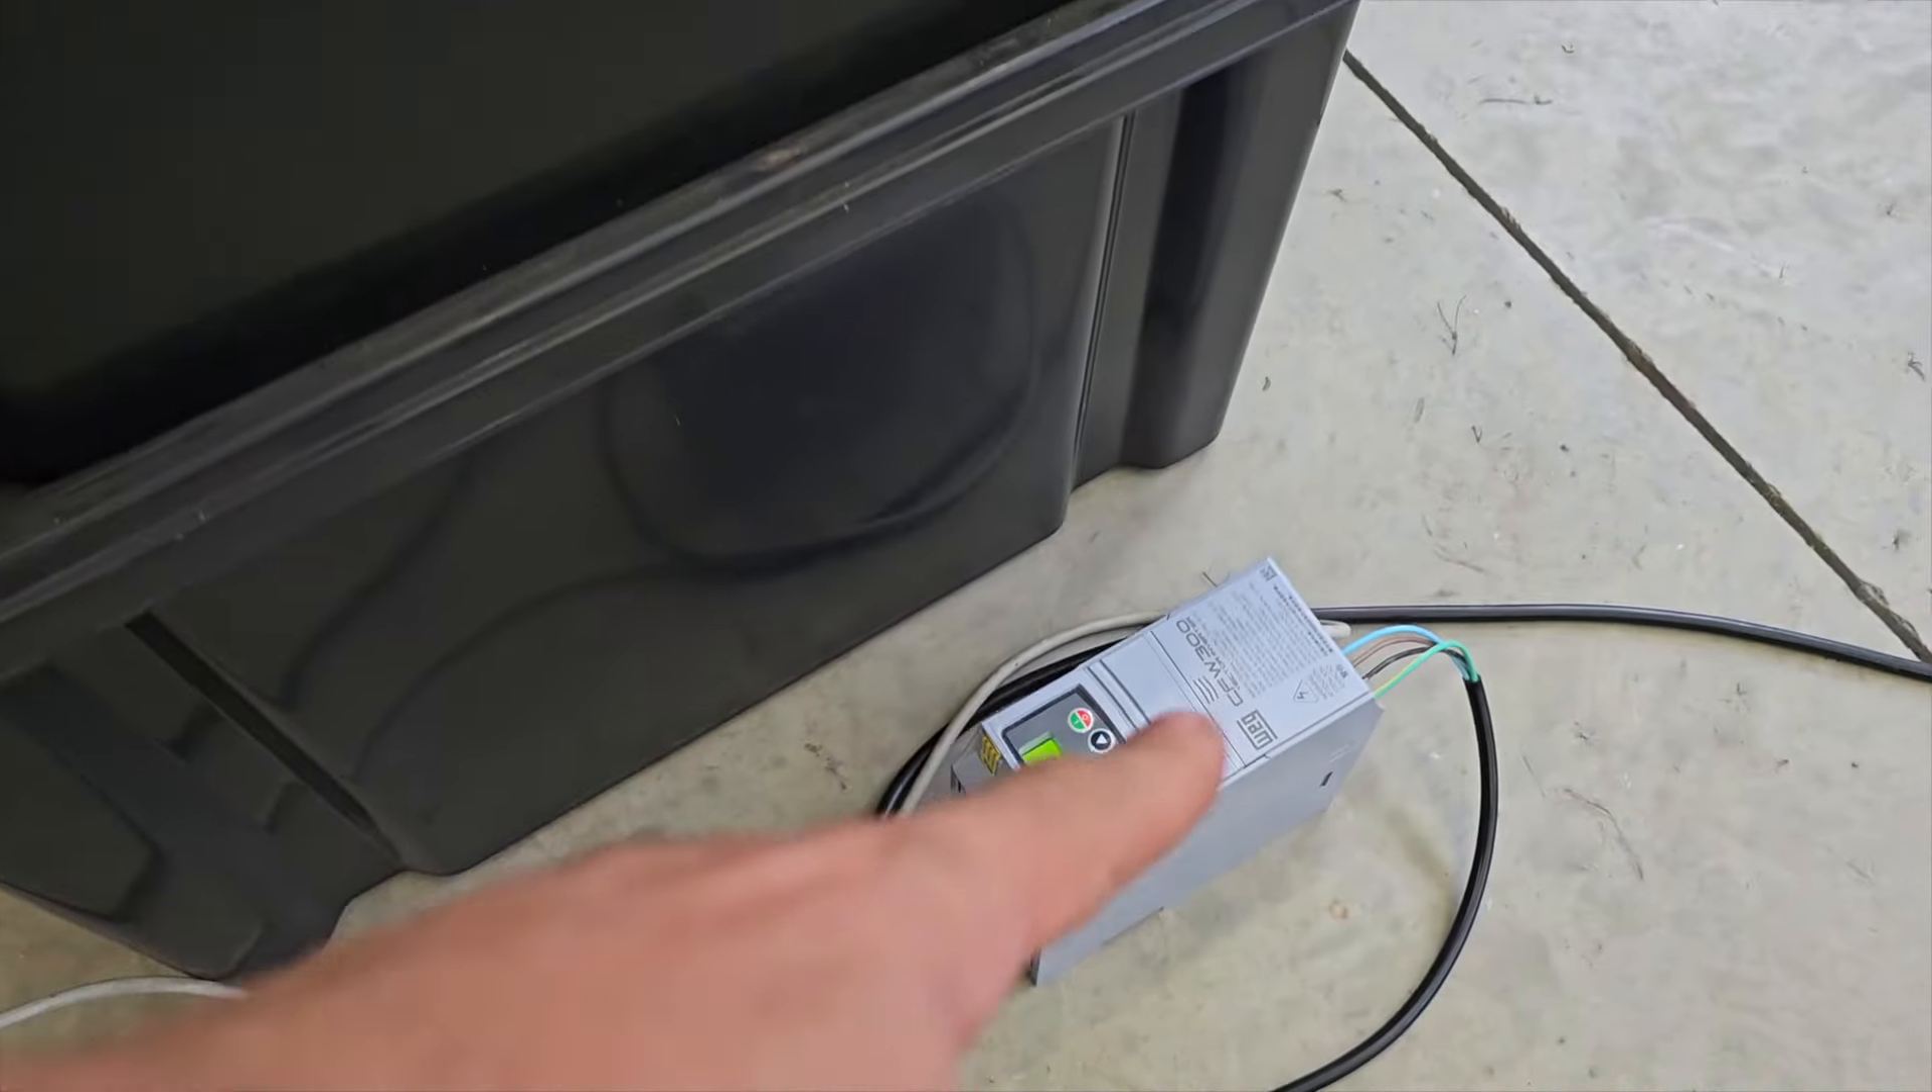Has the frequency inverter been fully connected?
Yes.